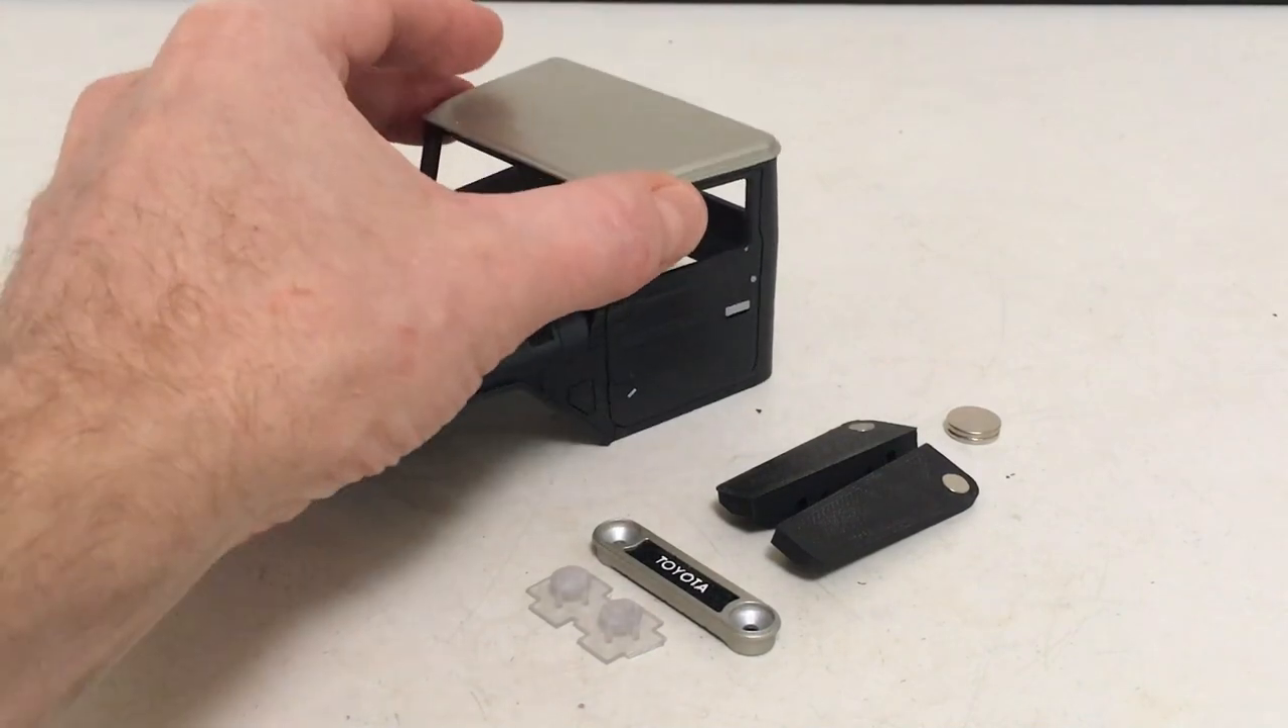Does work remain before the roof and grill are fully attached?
Yes.